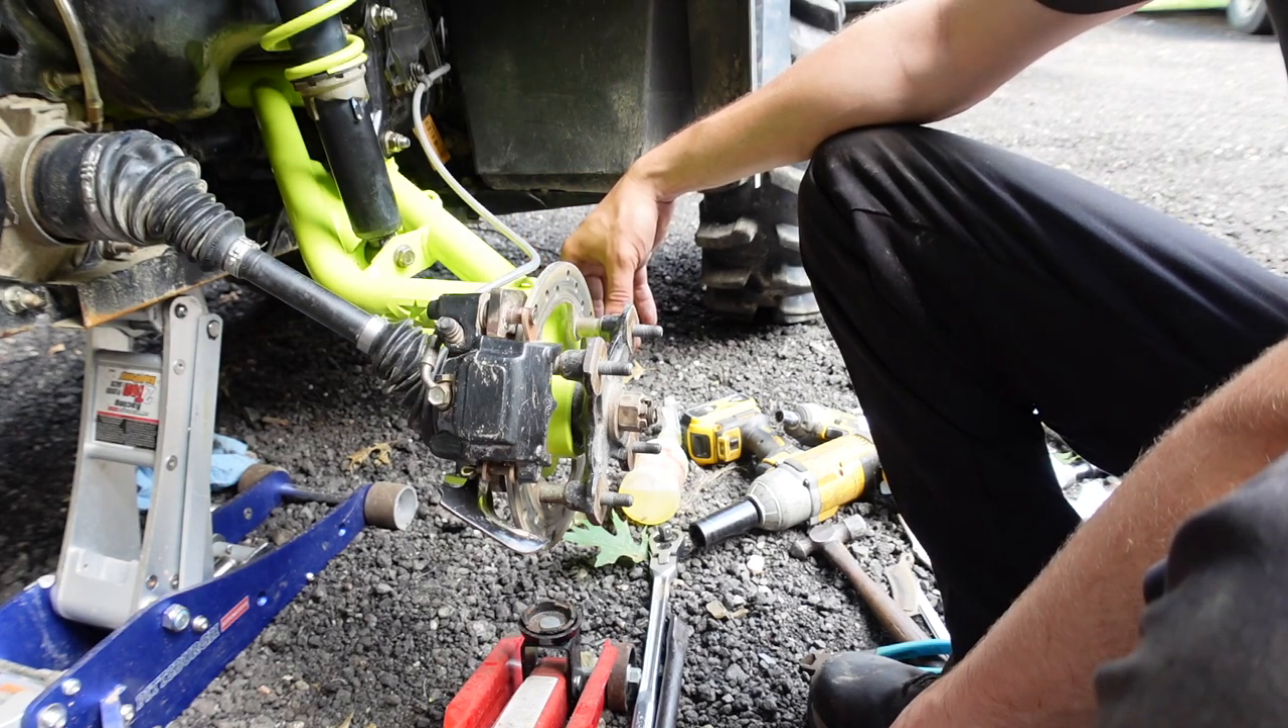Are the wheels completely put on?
No.